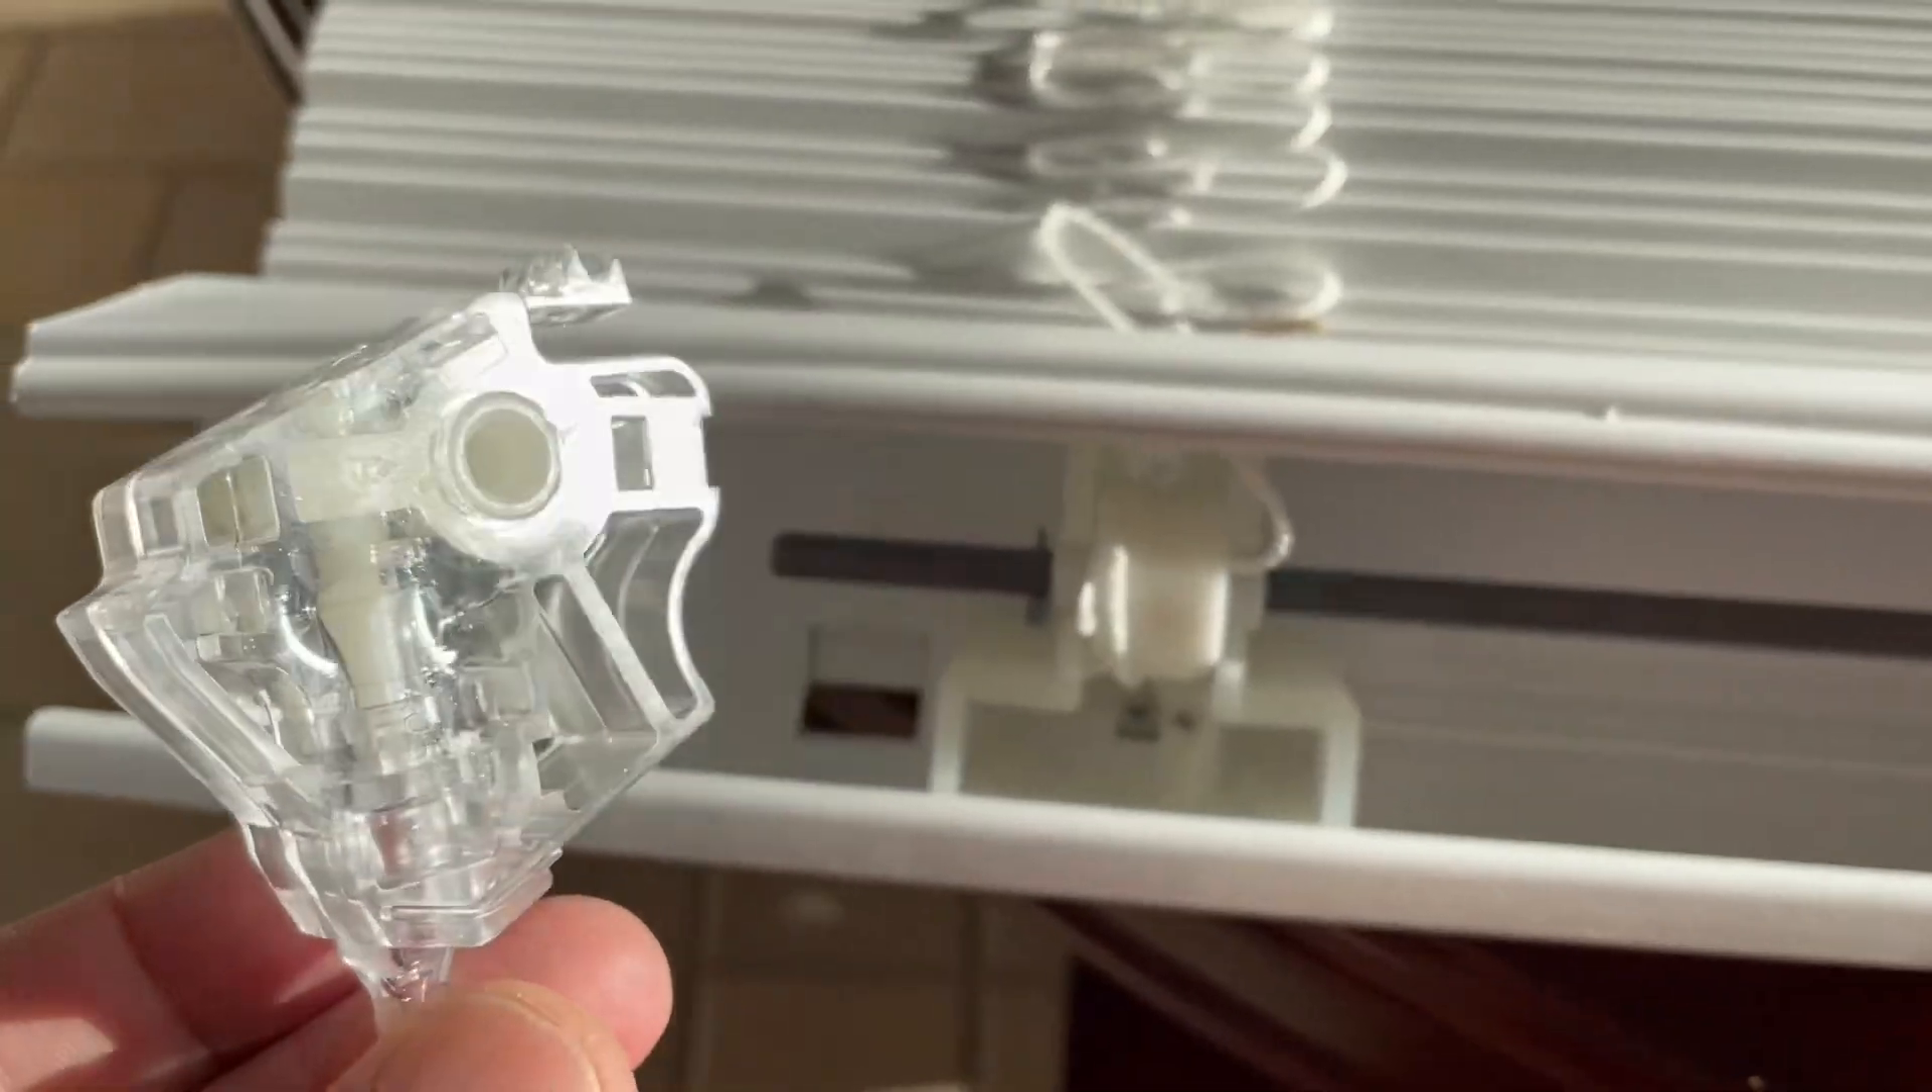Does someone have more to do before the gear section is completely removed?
No.